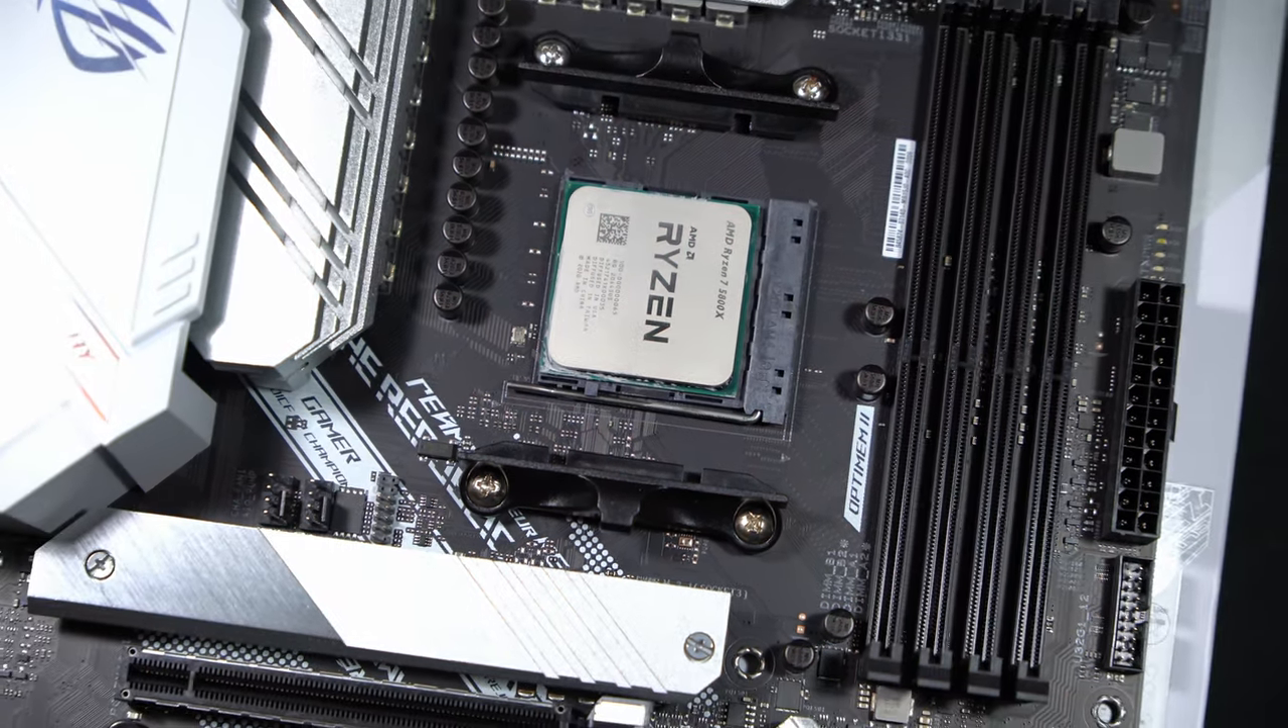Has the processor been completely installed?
Yes.